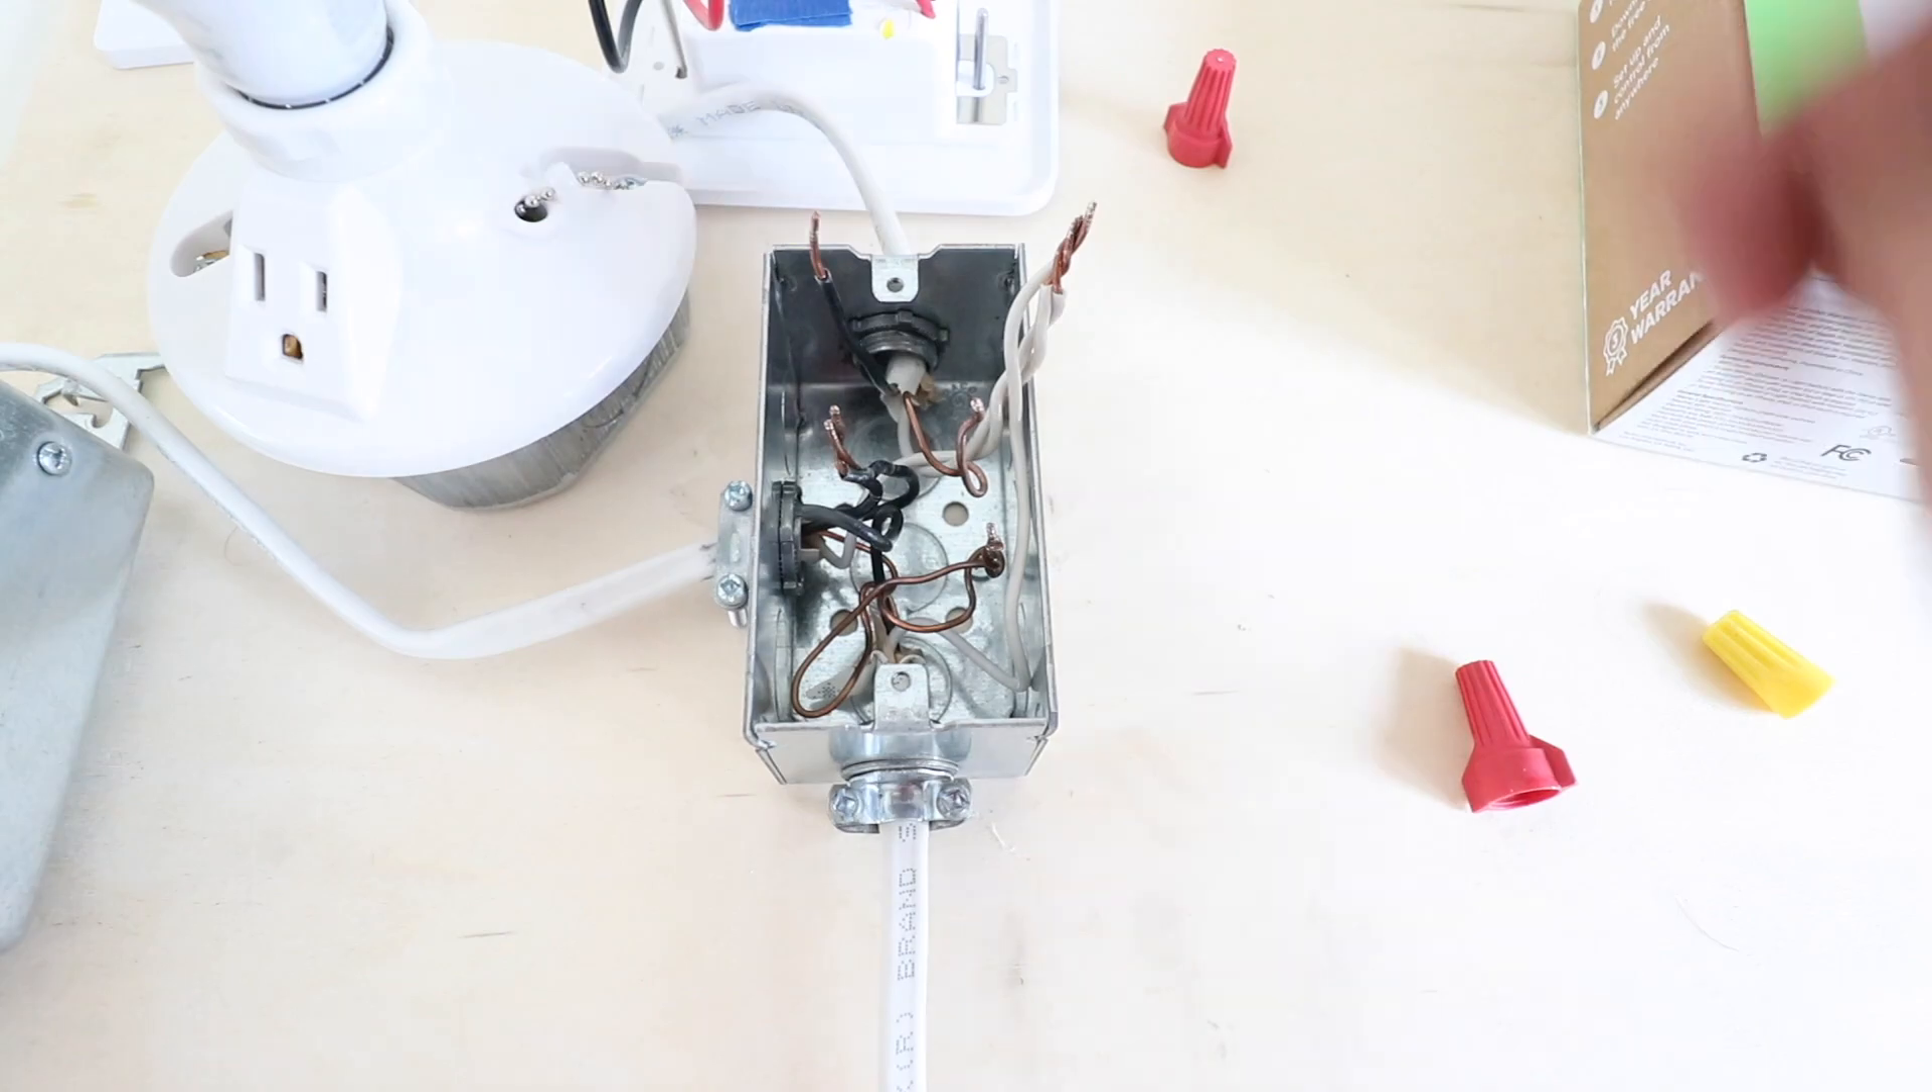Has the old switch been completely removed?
Yes.